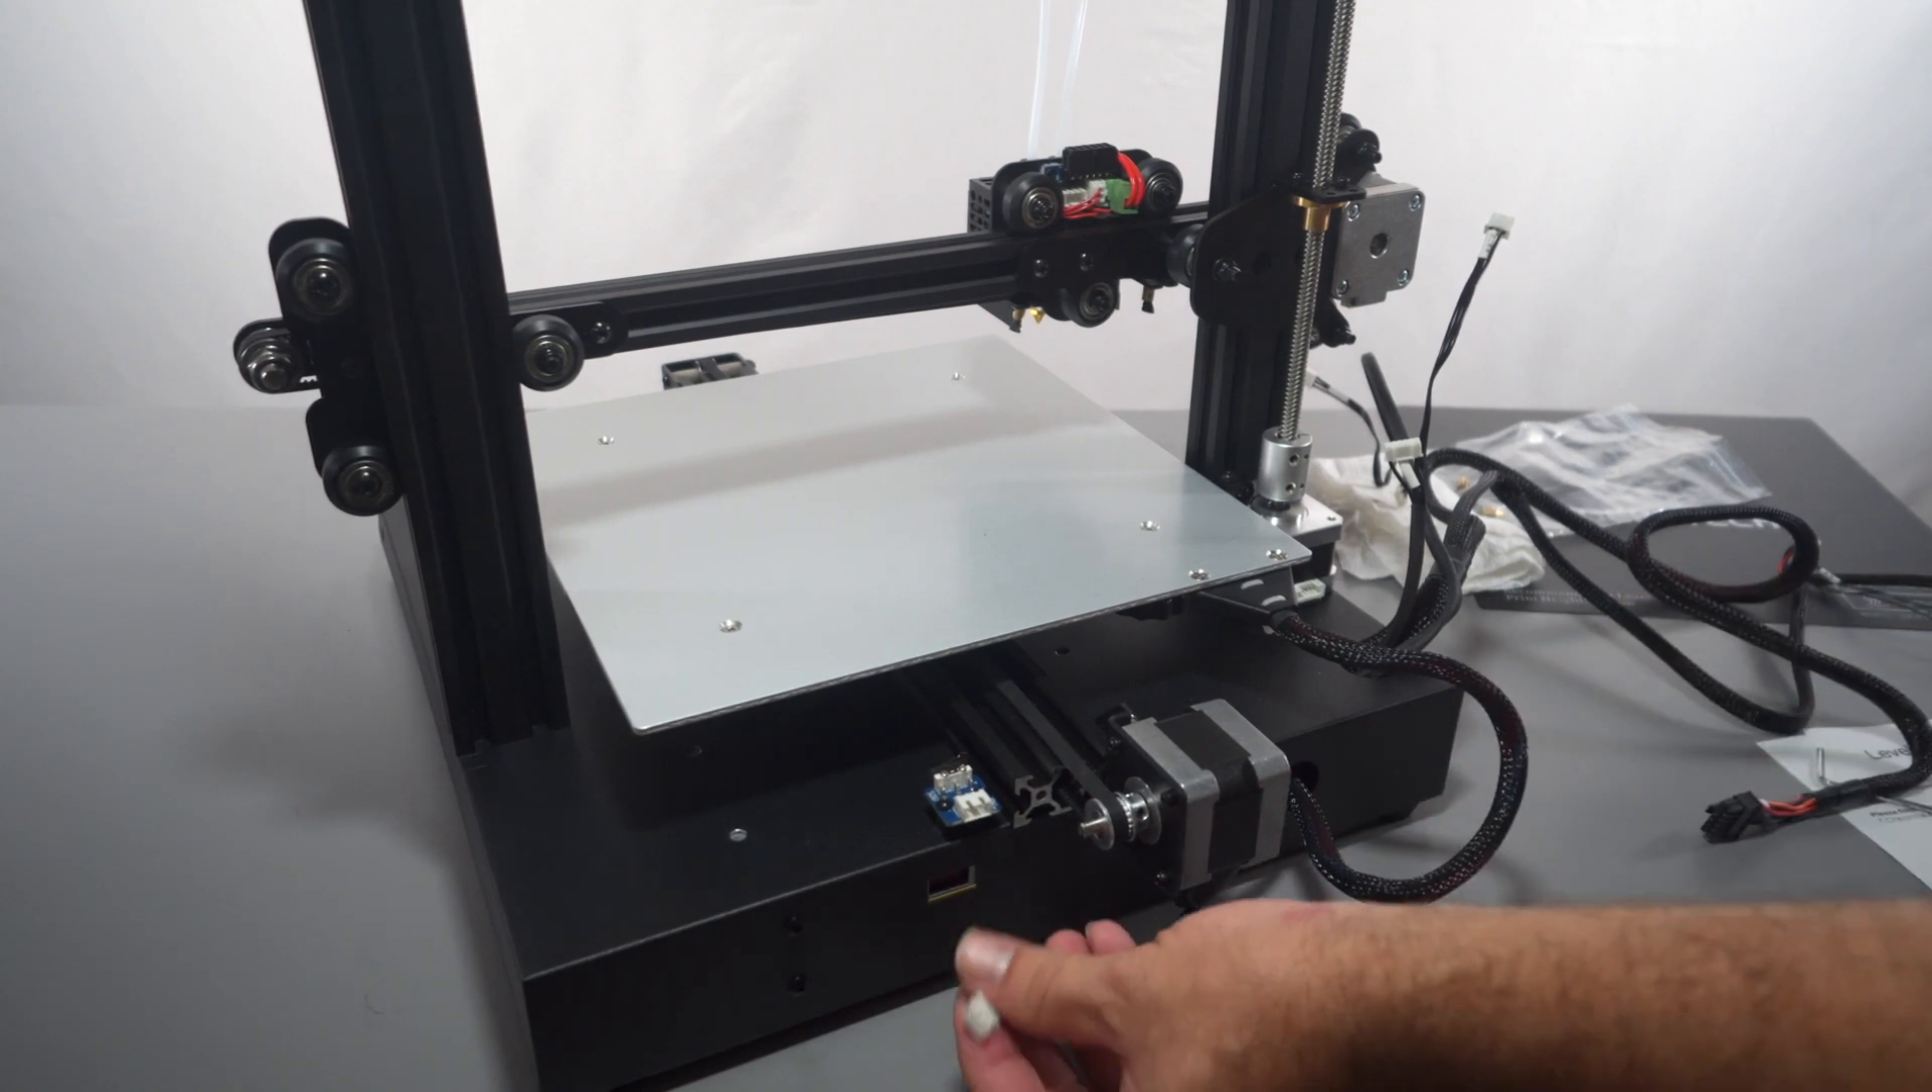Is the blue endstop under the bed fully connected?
No.